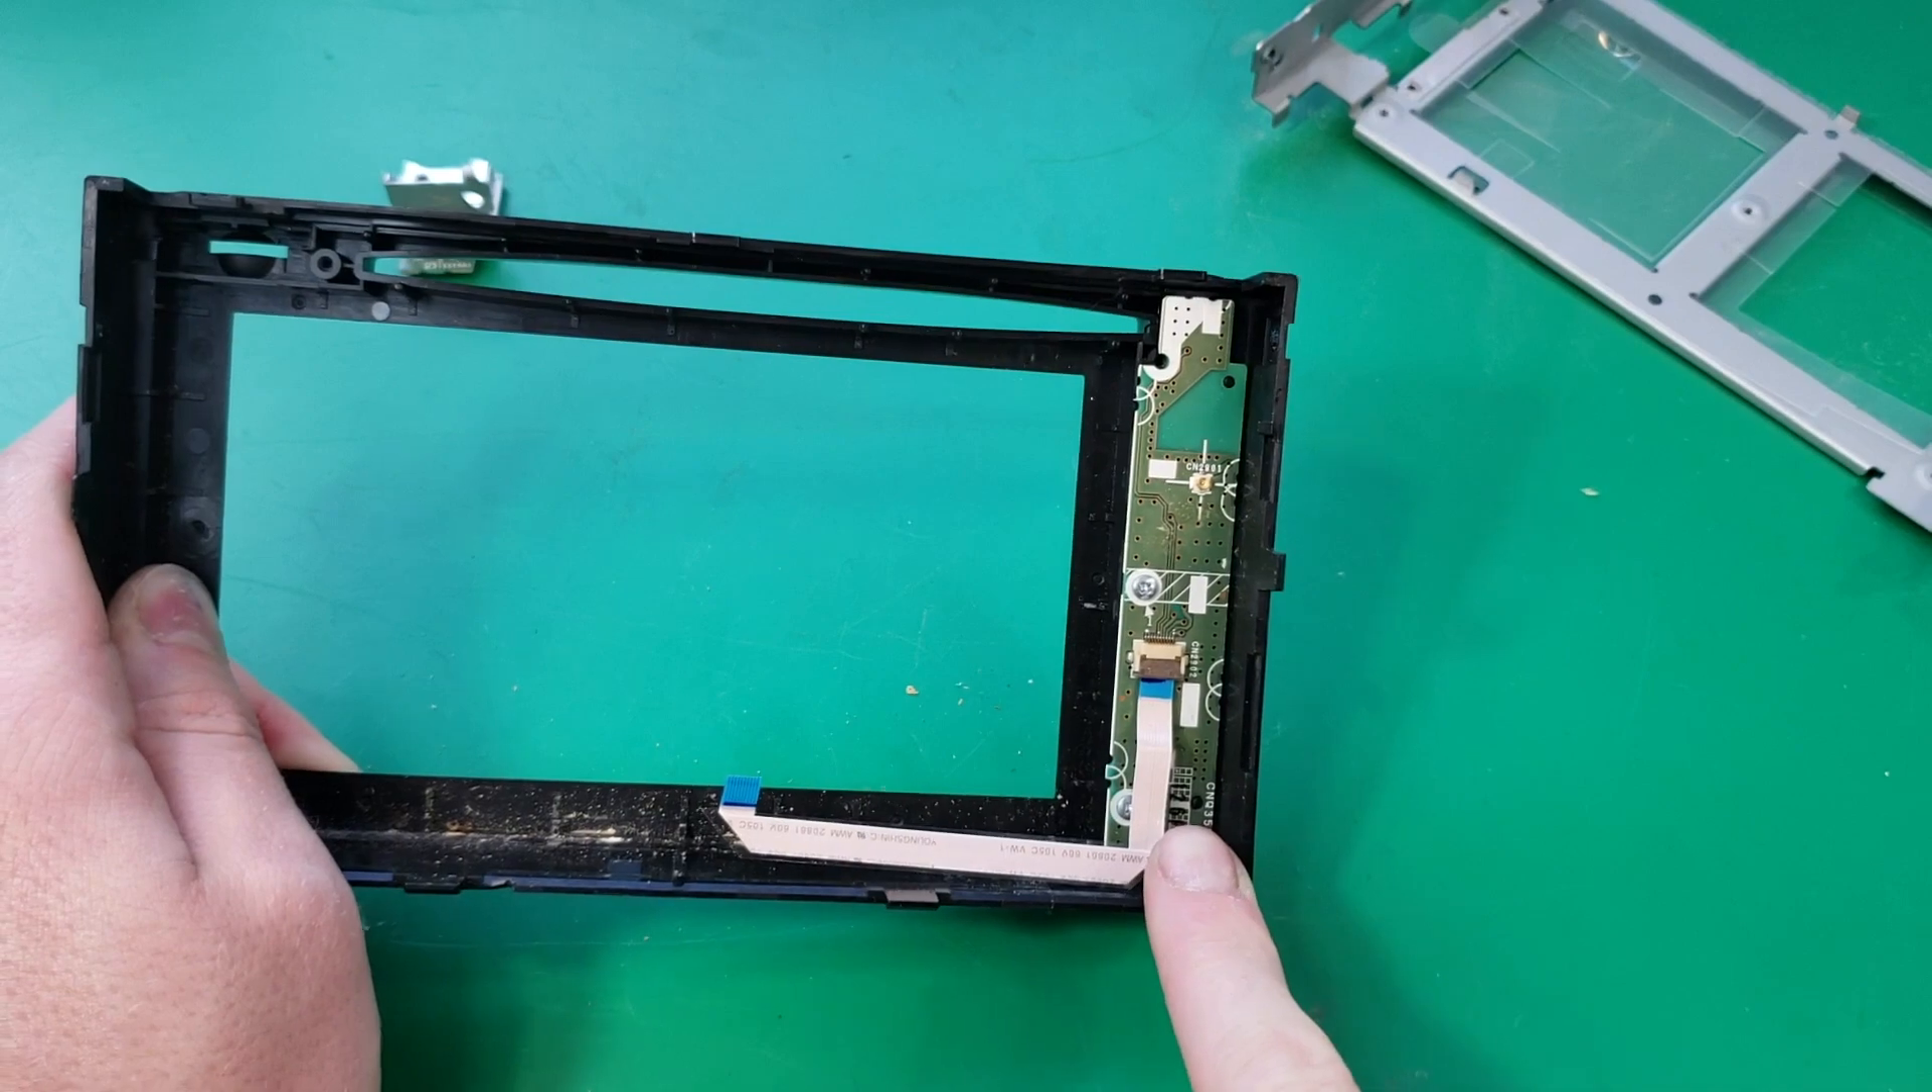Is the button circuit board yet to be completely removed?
Yes.